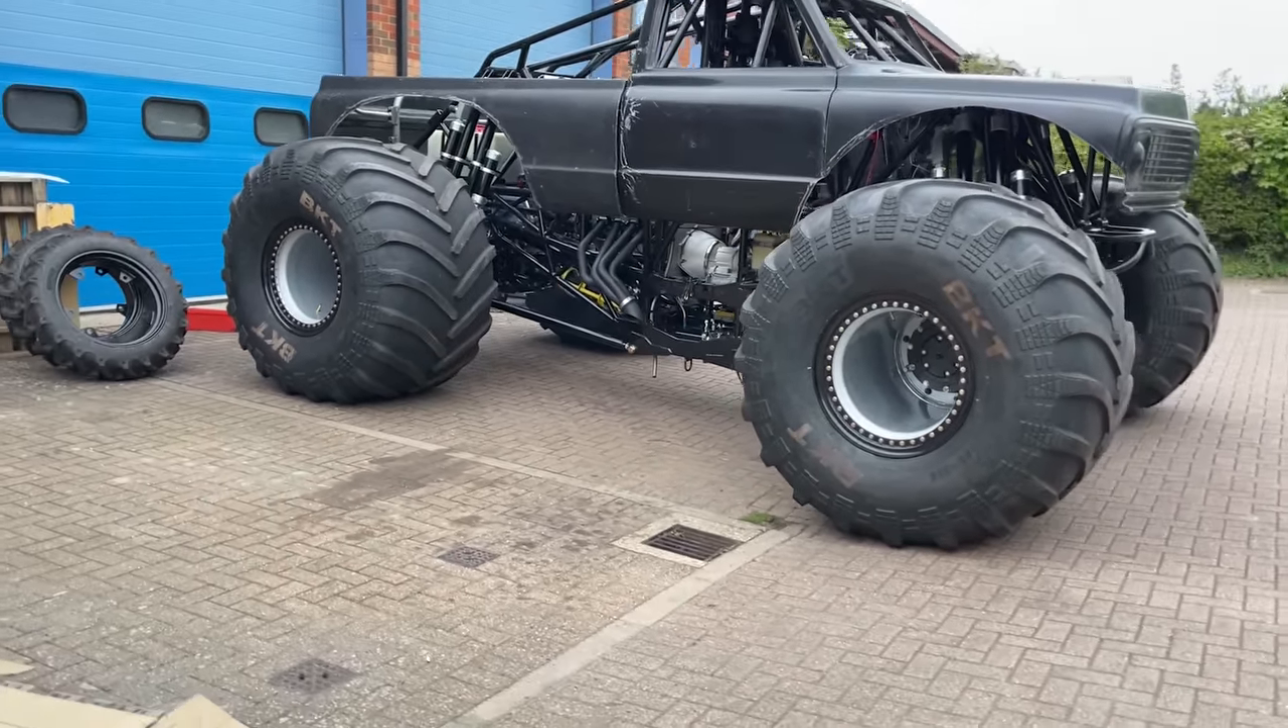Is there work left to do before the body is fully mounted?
No.